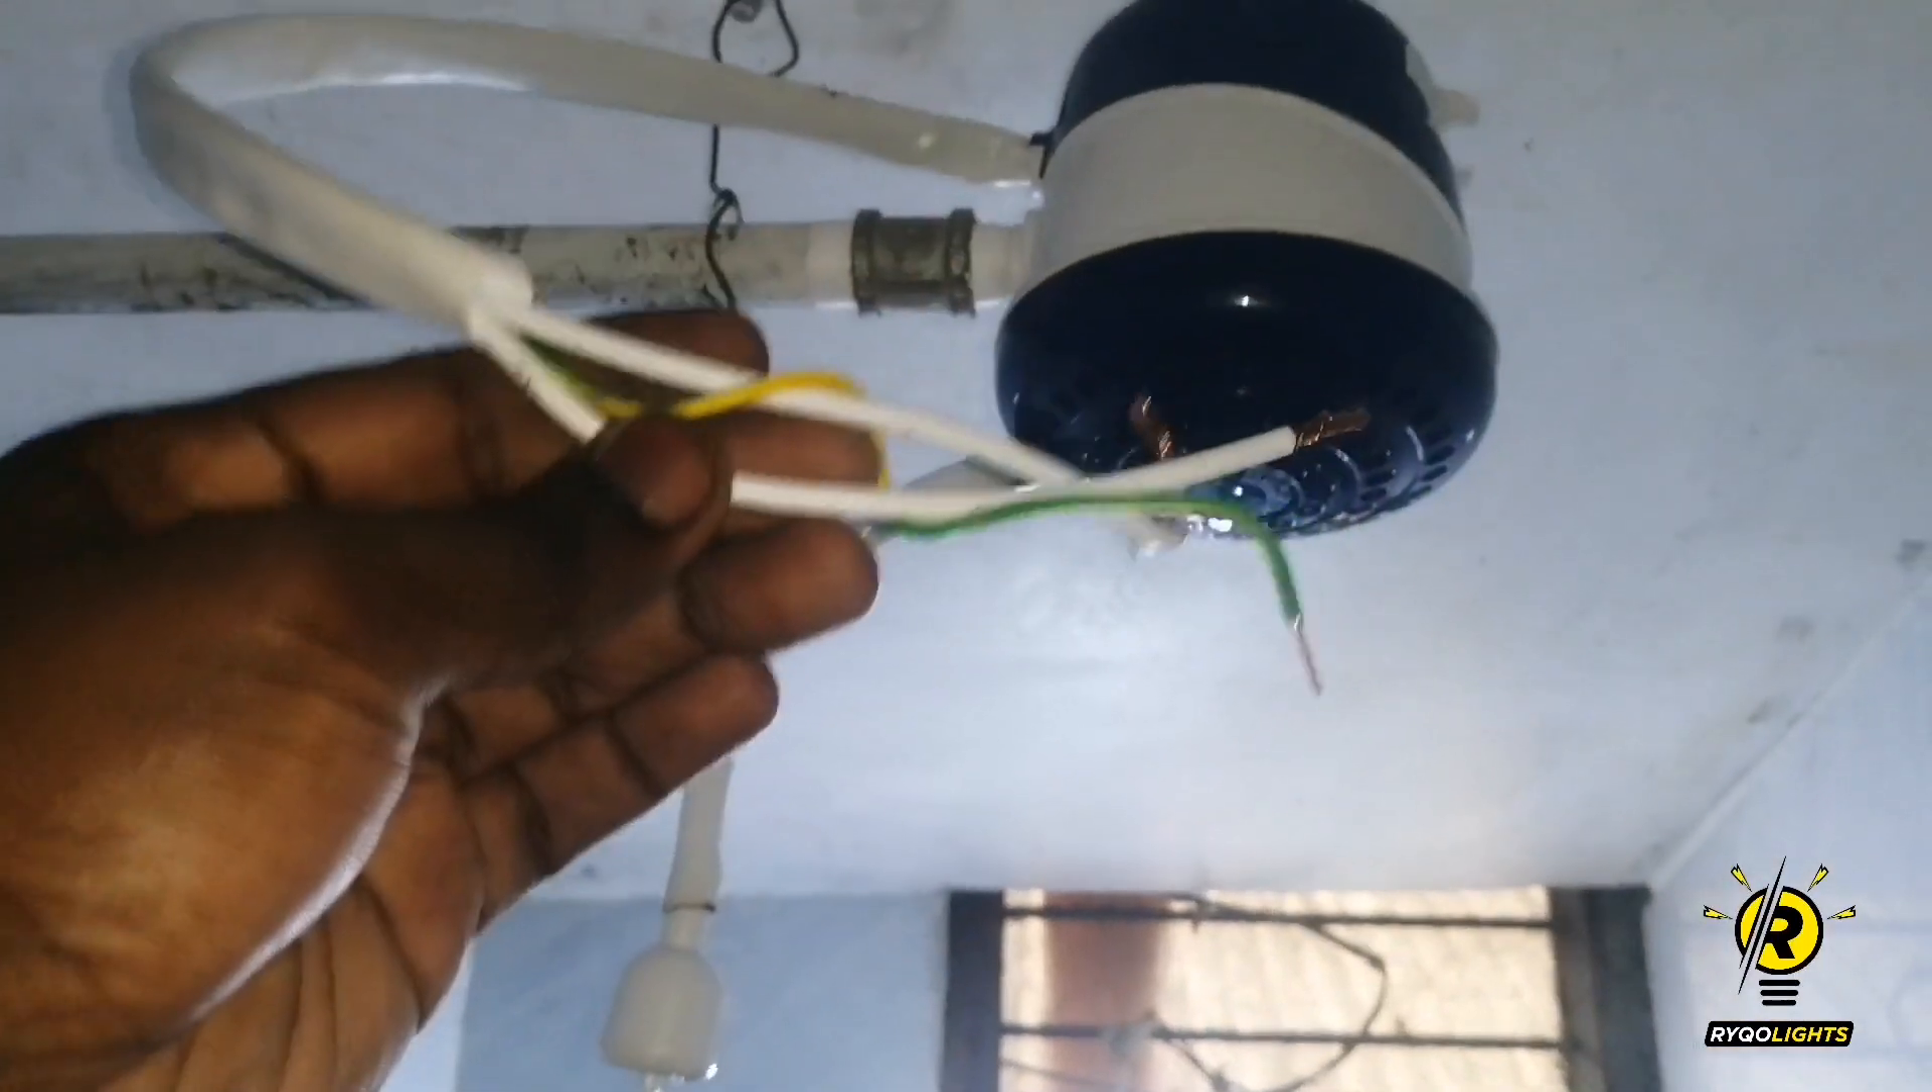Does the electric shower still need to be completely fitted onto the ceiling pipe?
No.